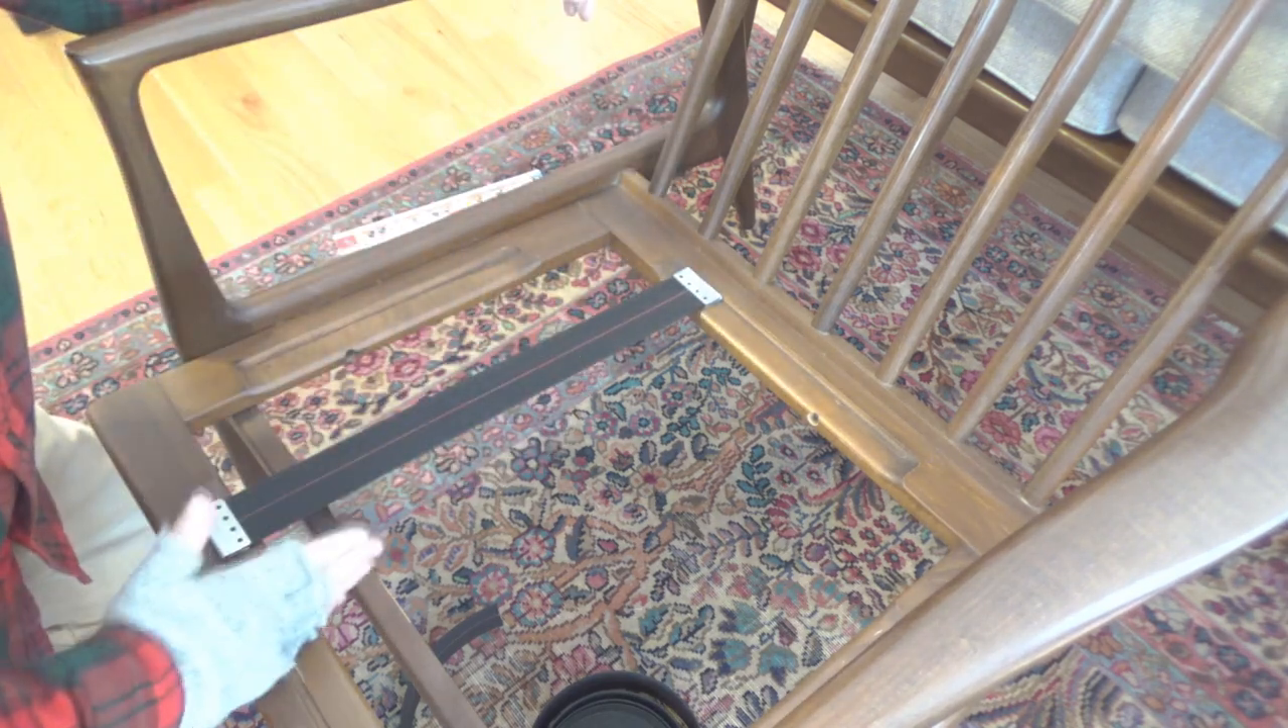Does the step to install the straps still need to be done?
Yes.